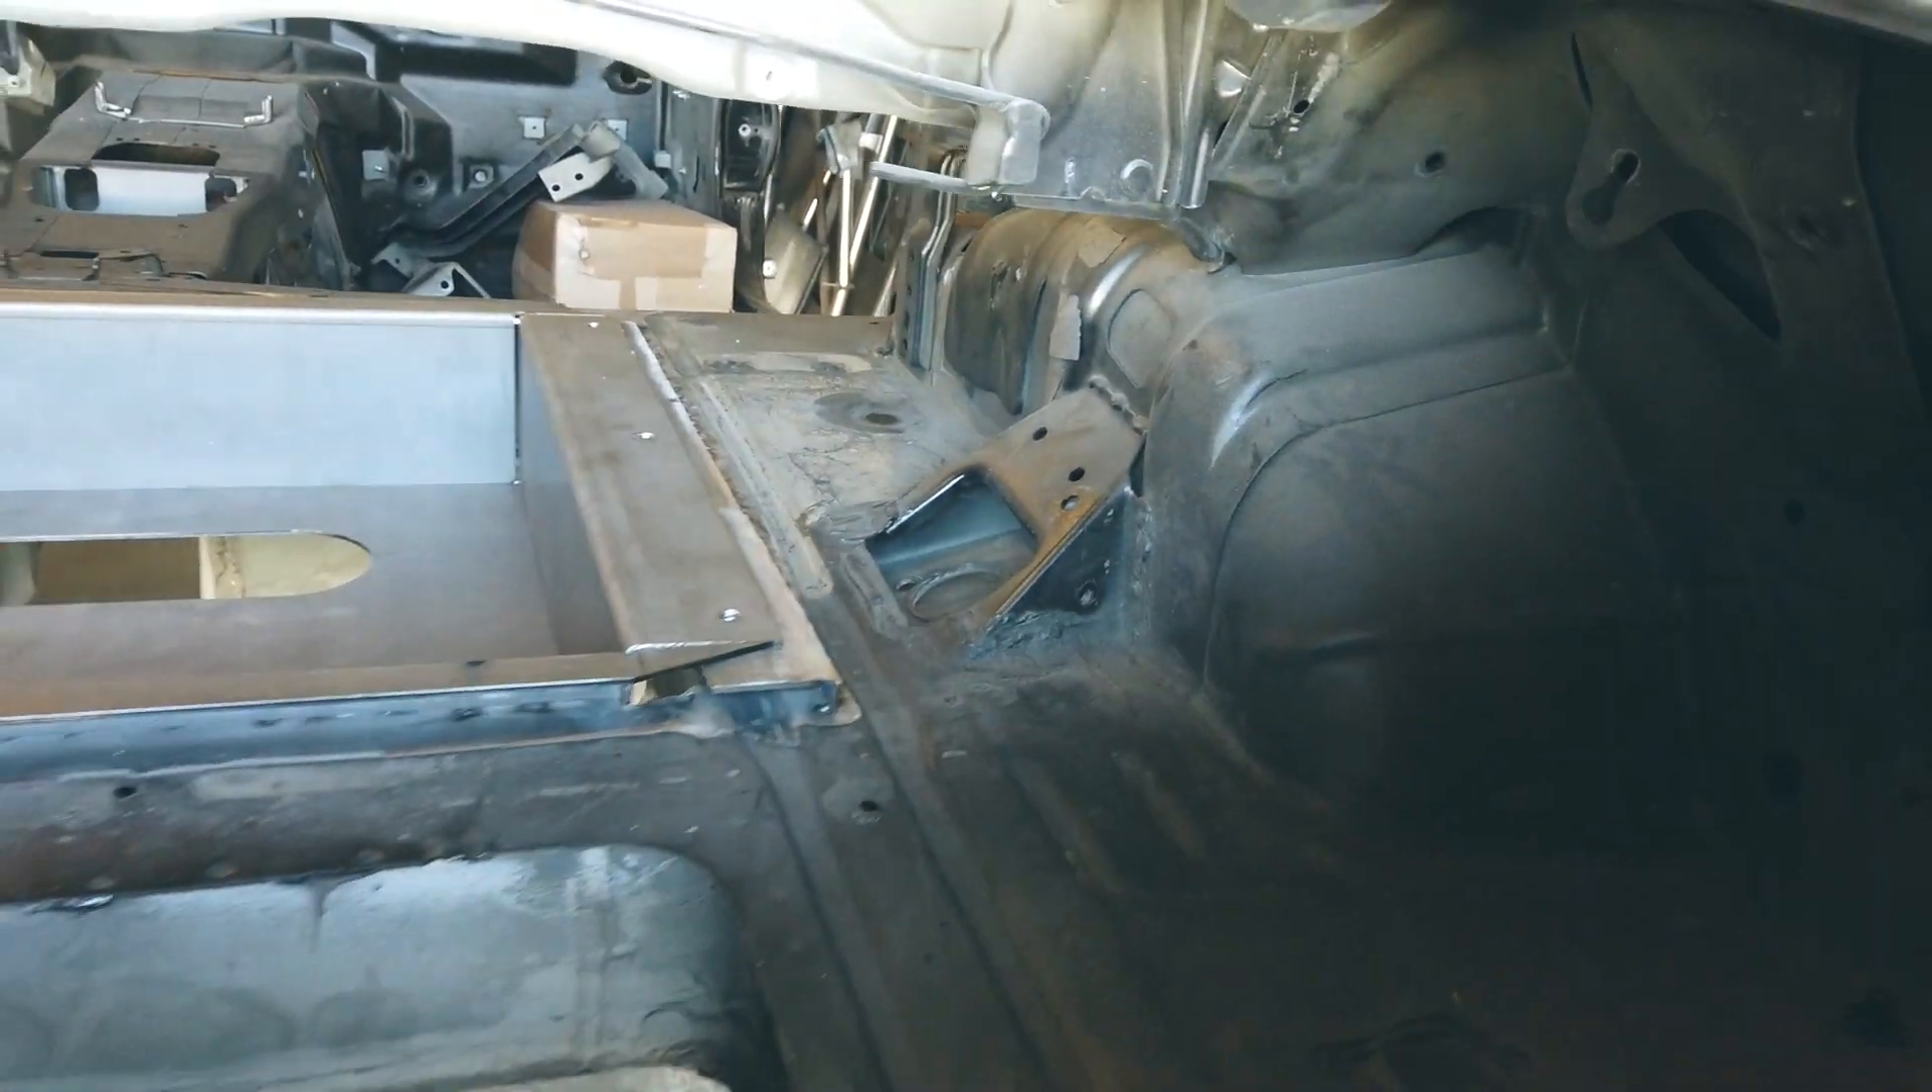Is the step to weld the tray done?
No.